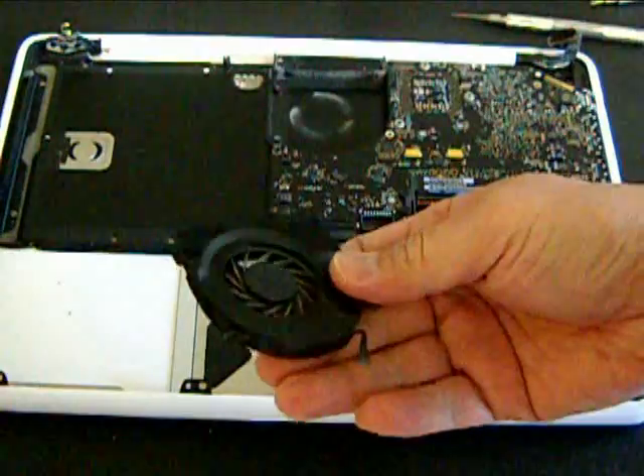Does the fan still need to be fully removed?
No.